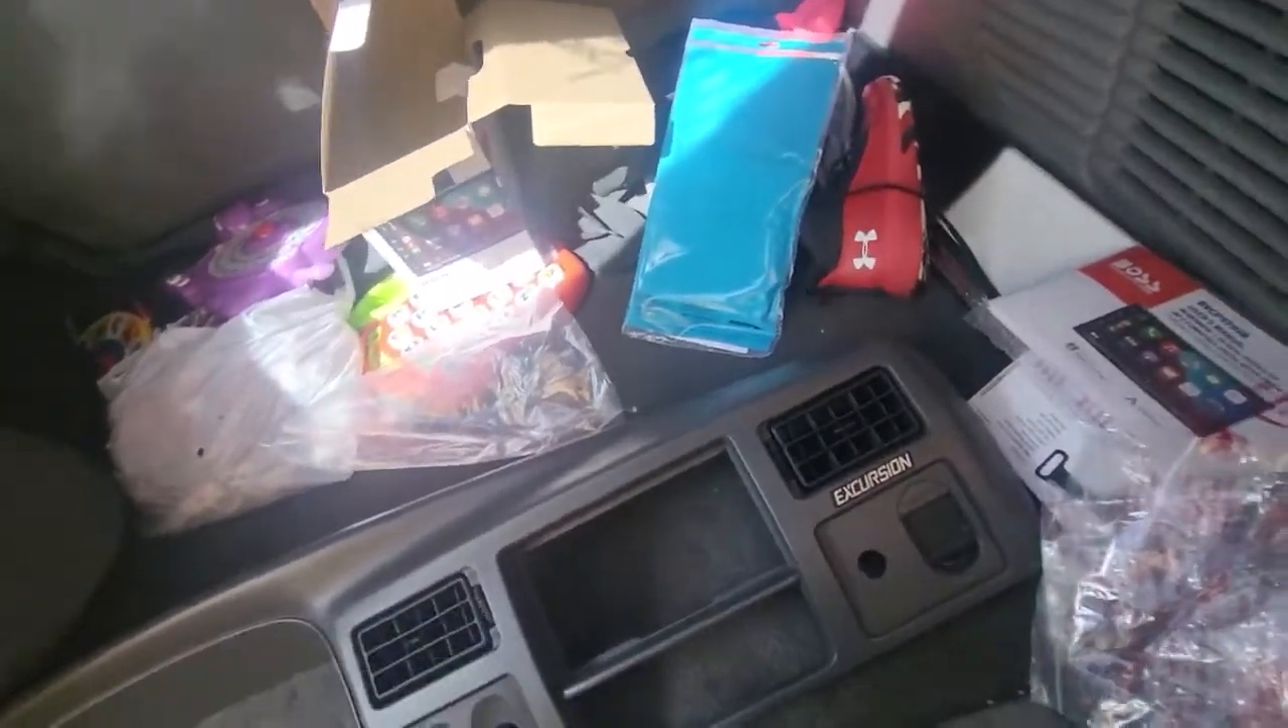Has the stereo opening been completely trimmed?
No.